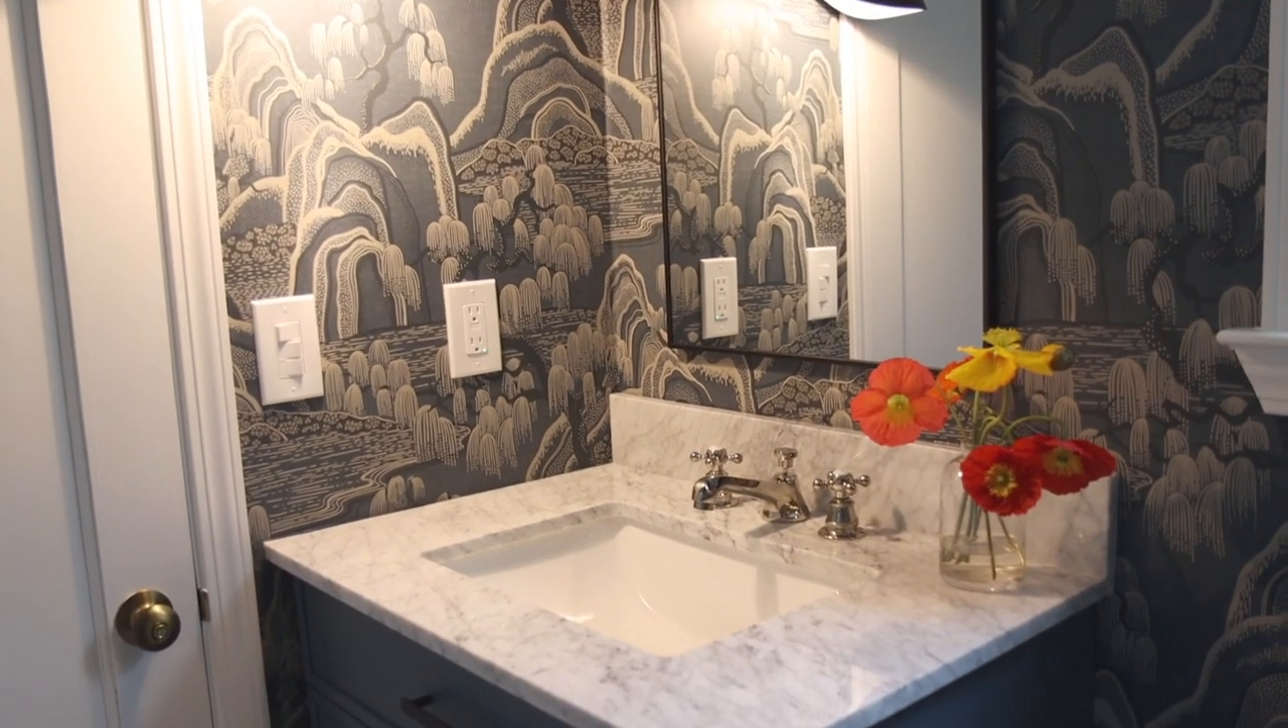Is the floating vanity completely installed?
Yes.